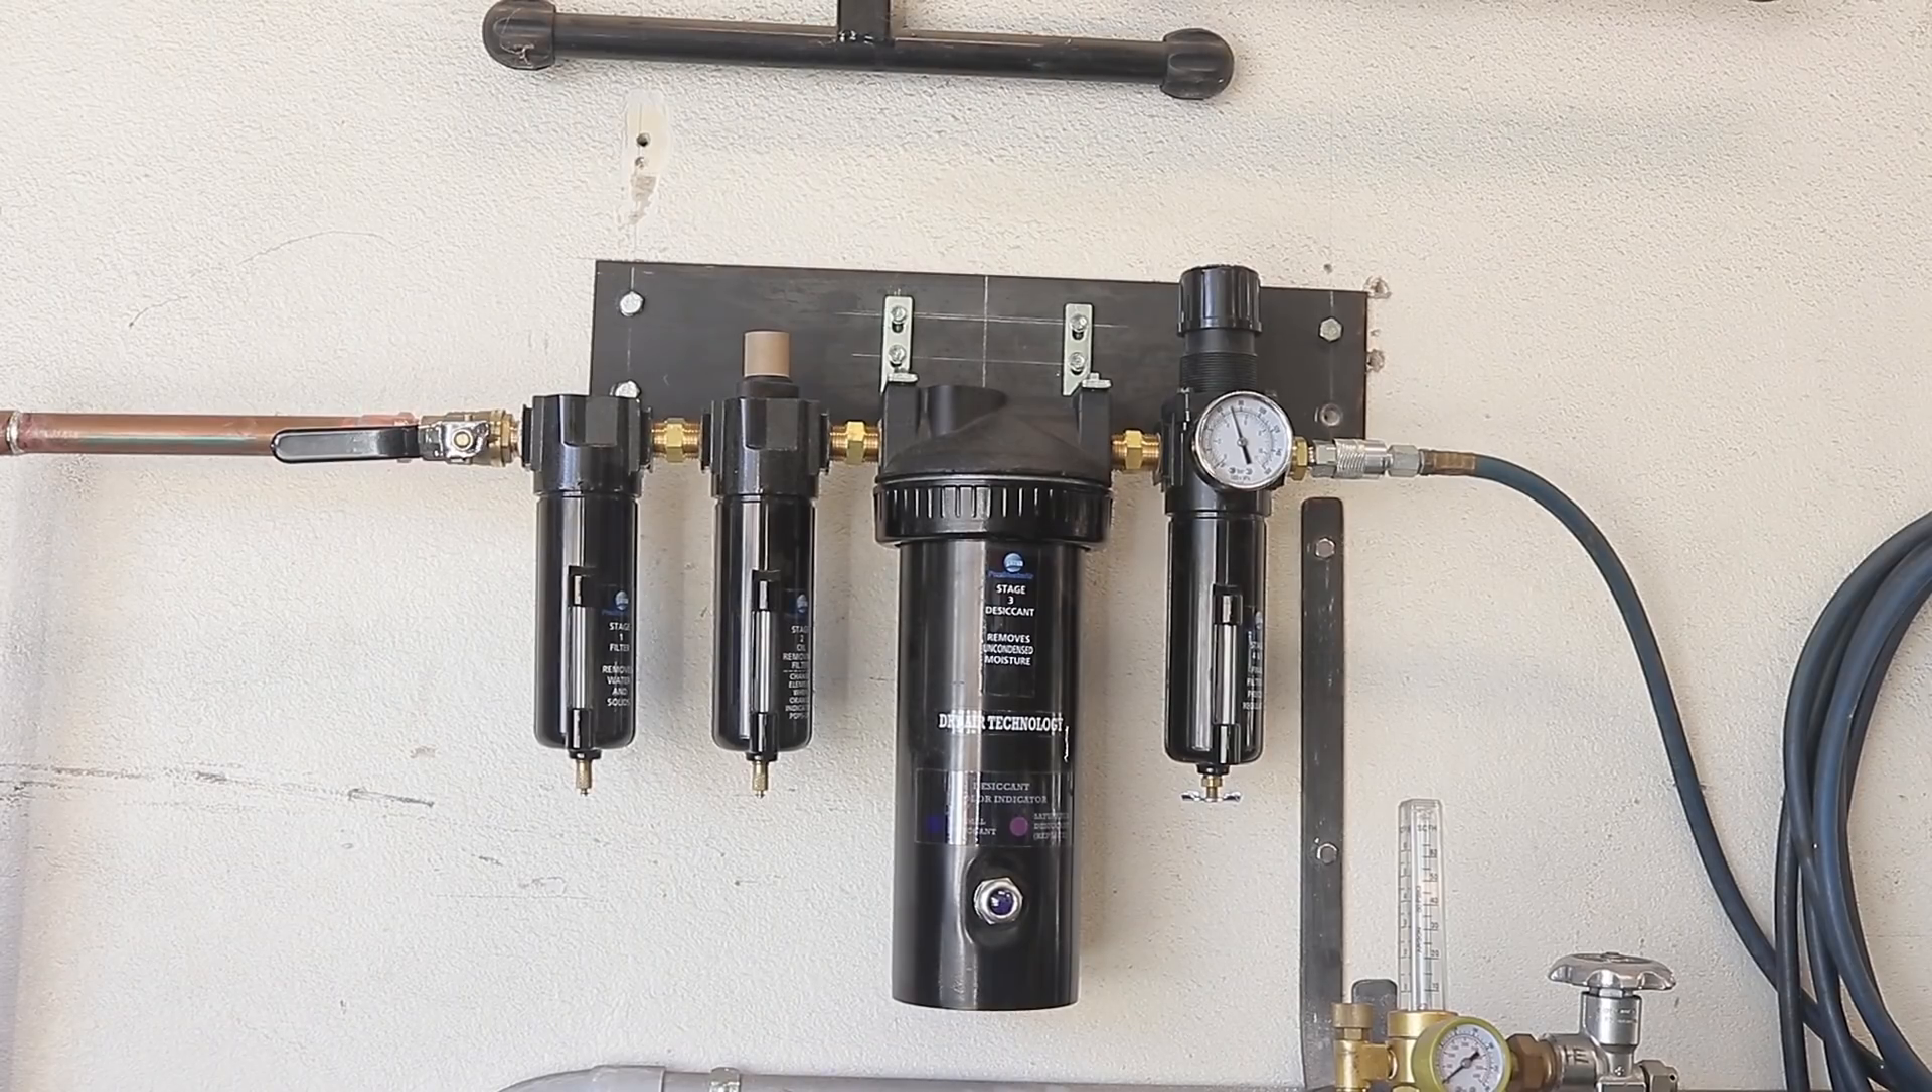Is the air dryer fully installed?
Yes.